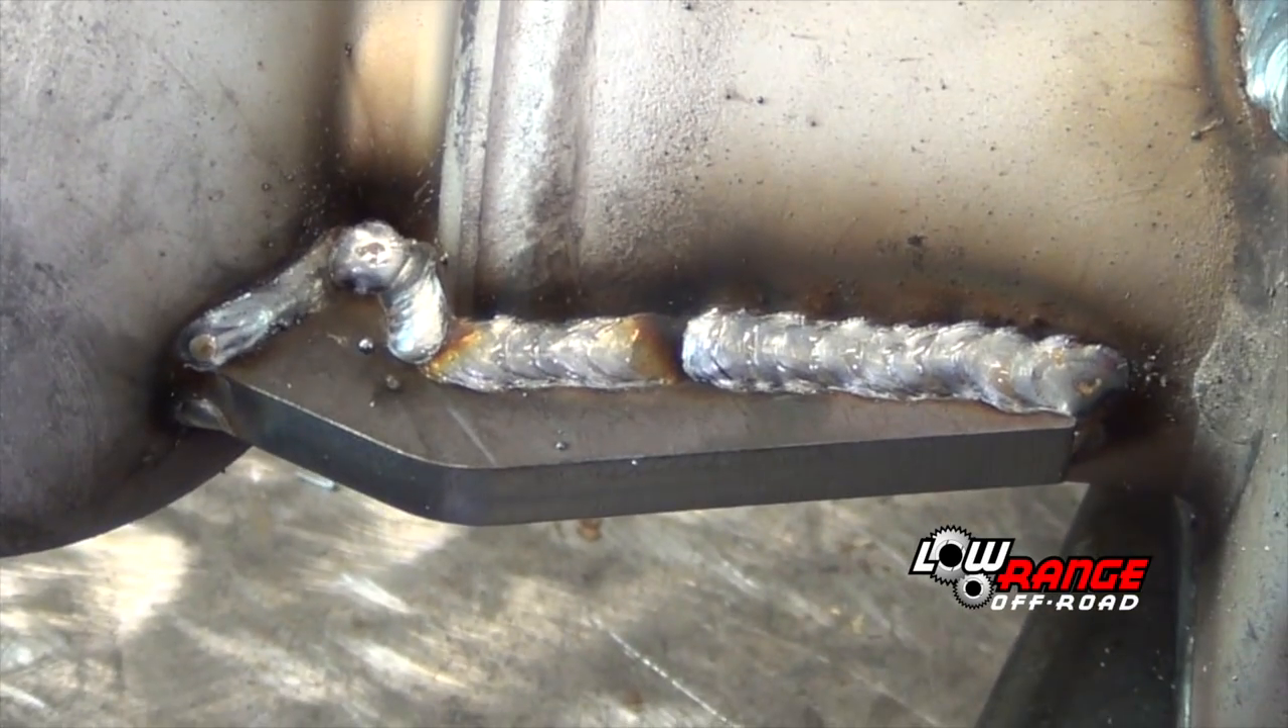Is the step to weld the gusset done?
Yes.